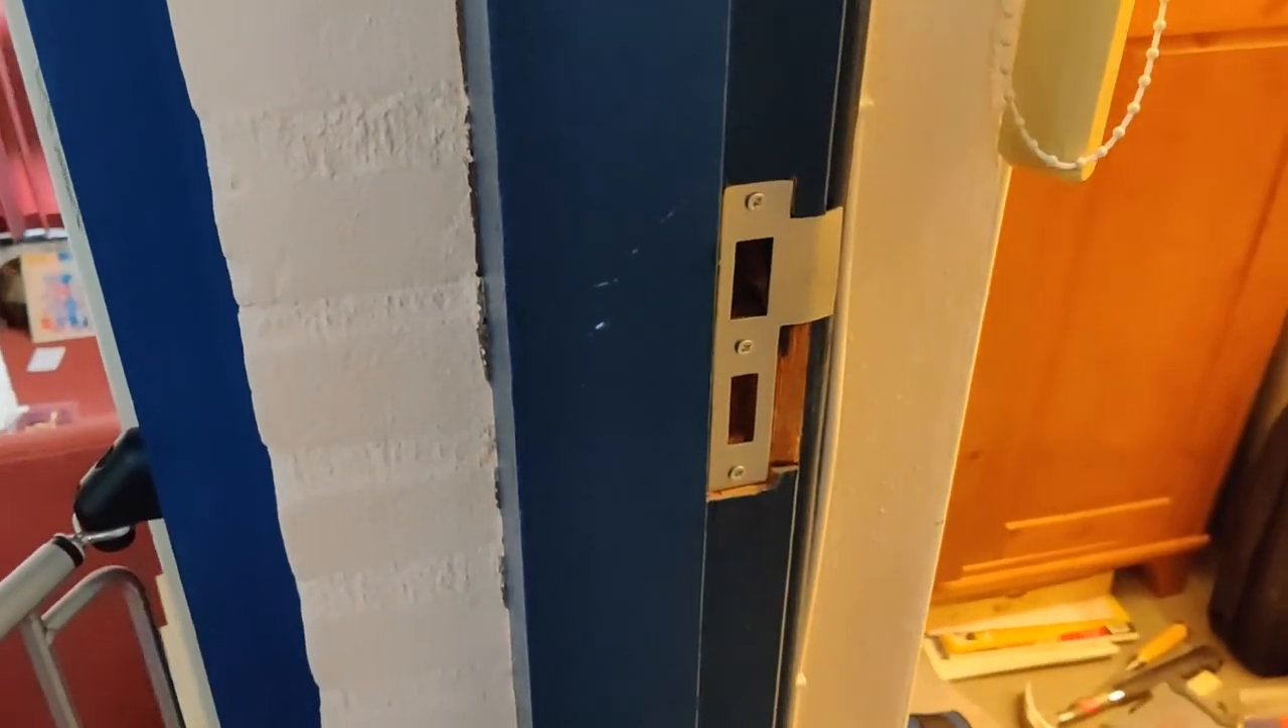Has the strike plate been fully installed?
Yes.